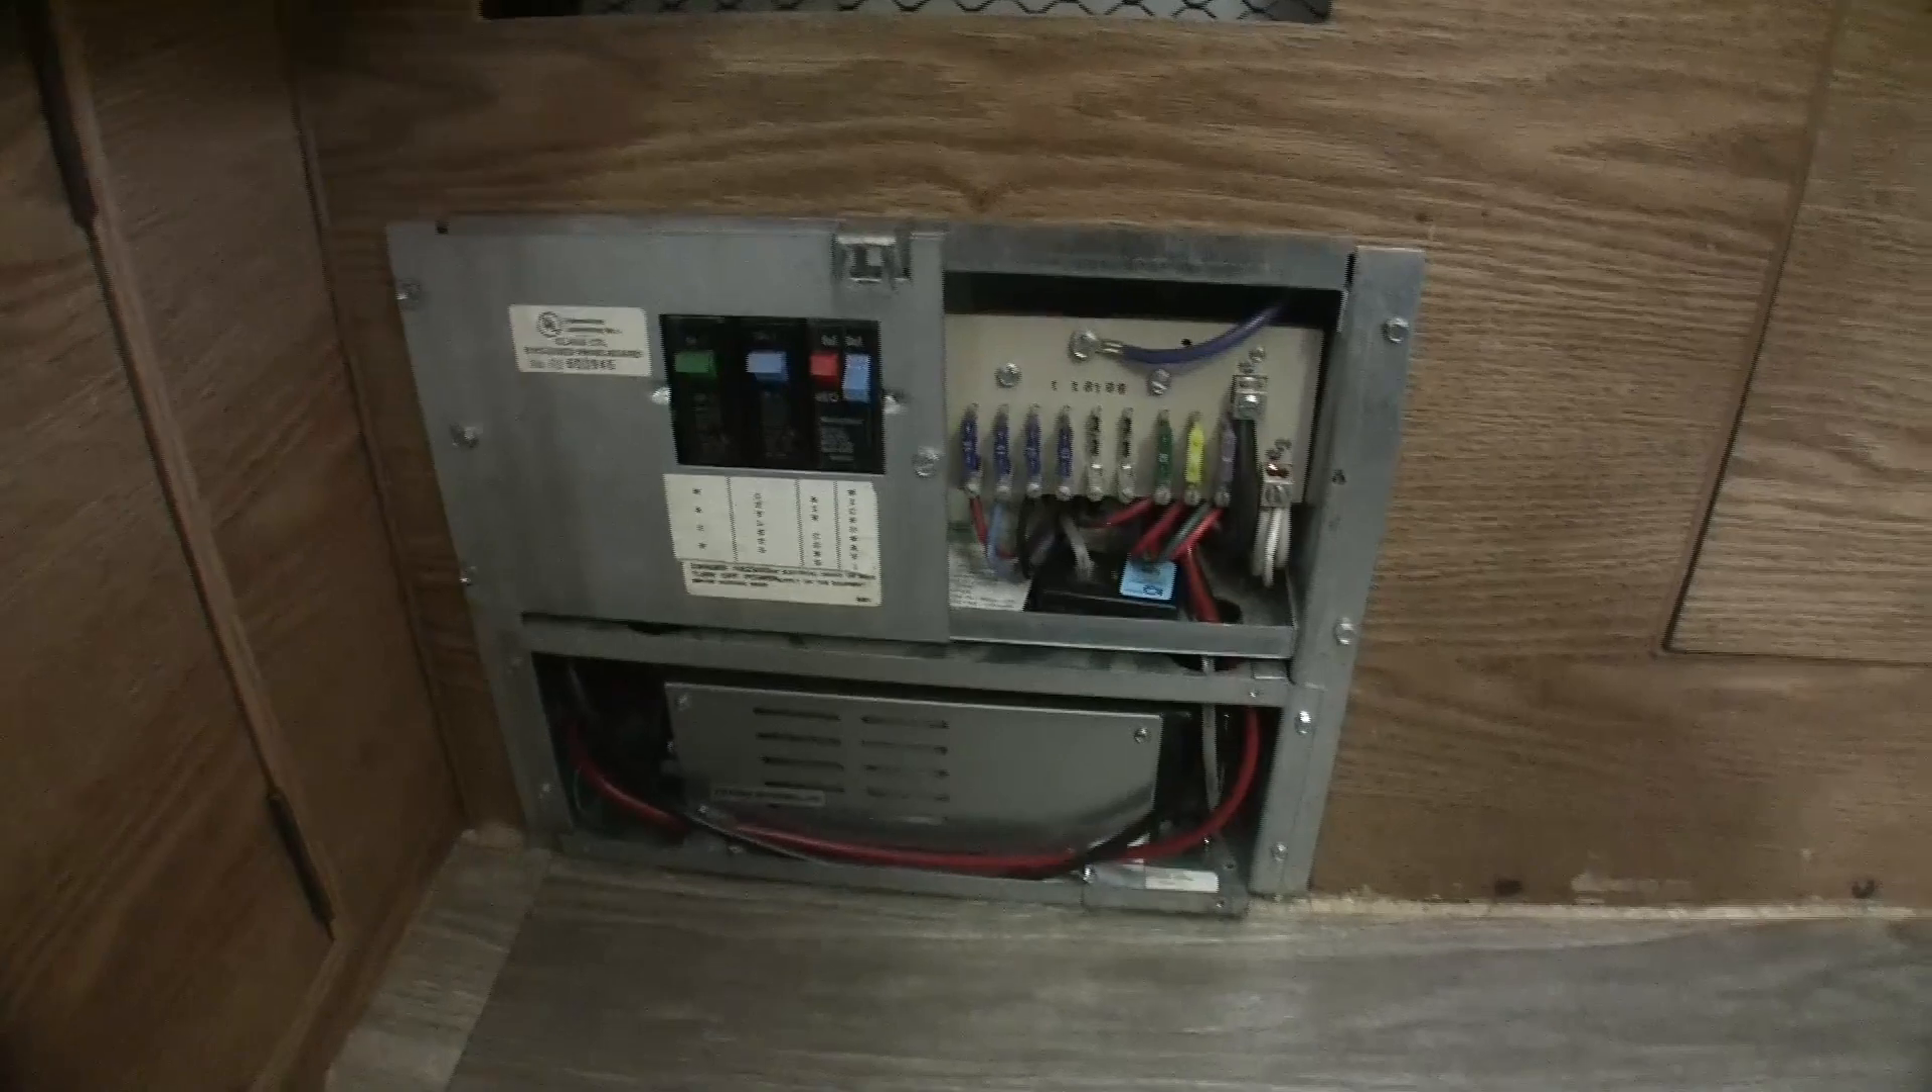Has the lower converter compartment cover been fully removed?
Yes.